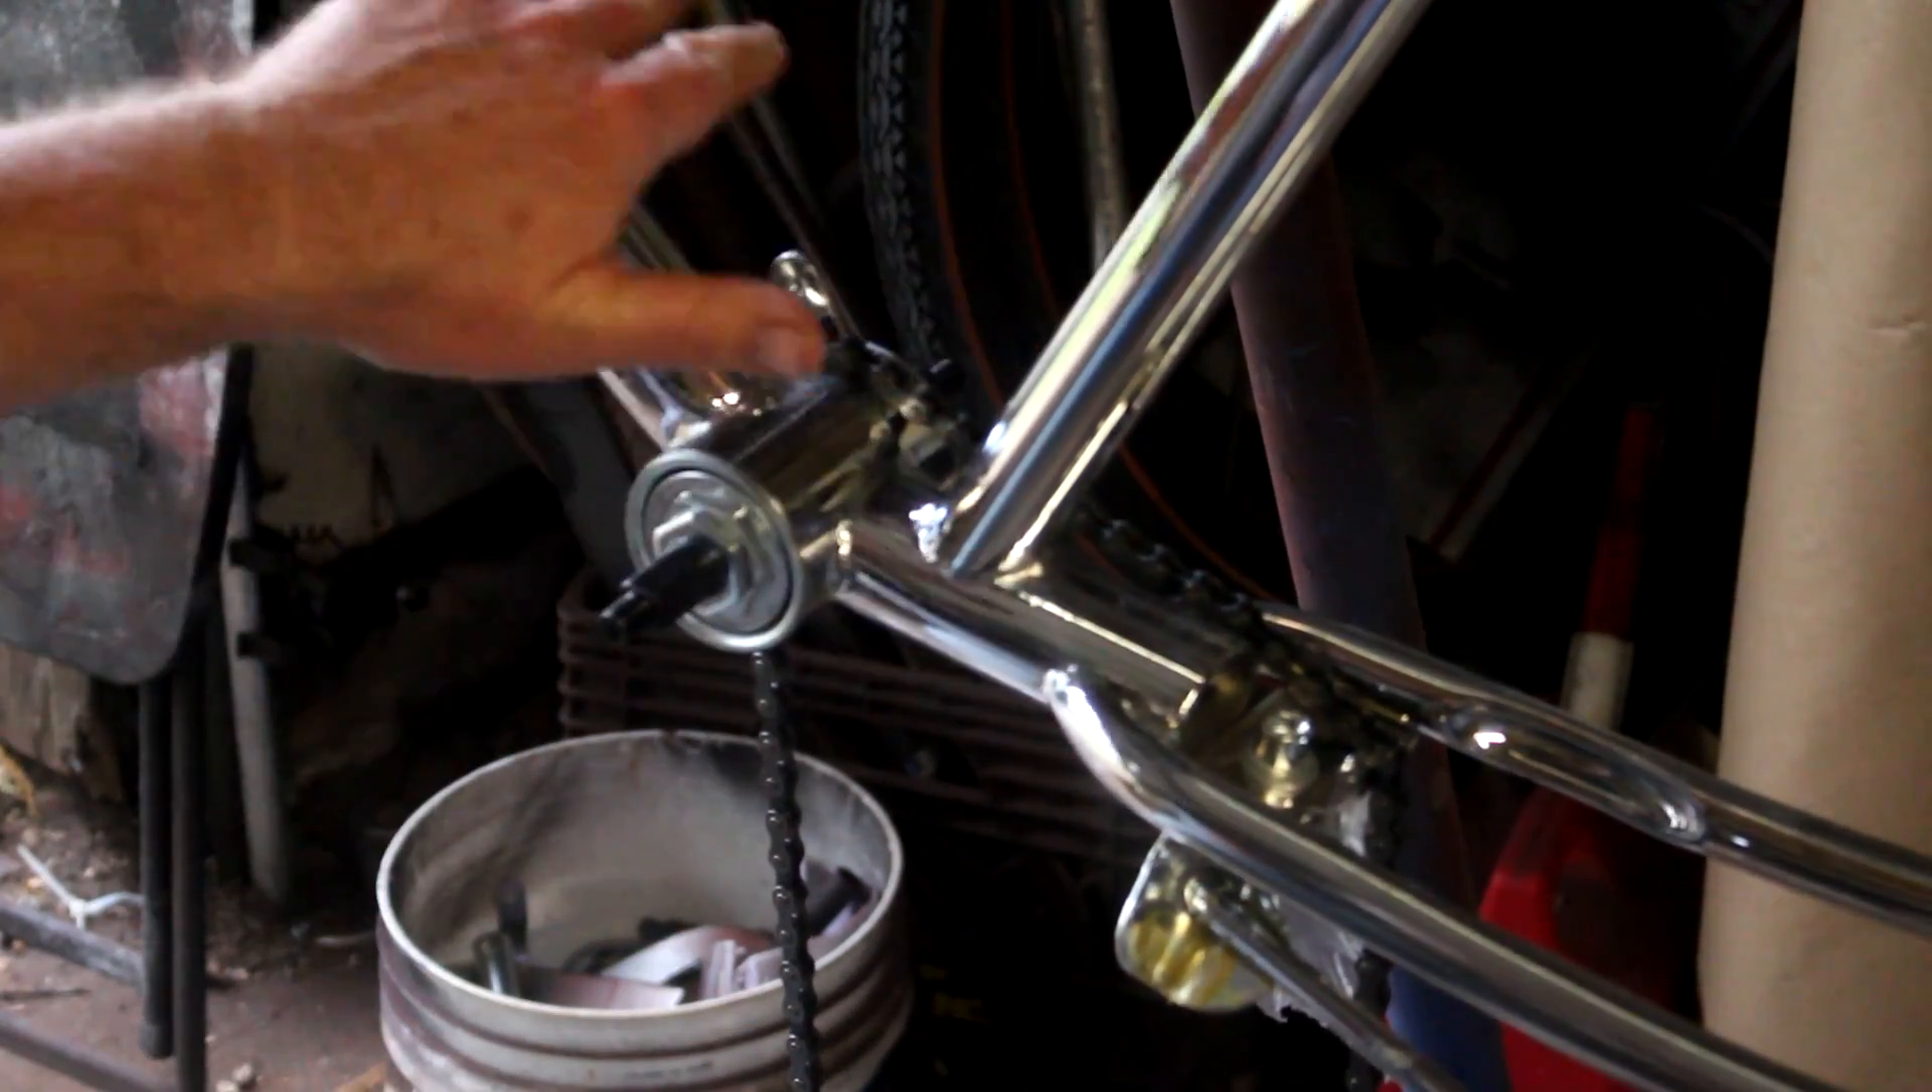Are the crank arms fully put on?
No.